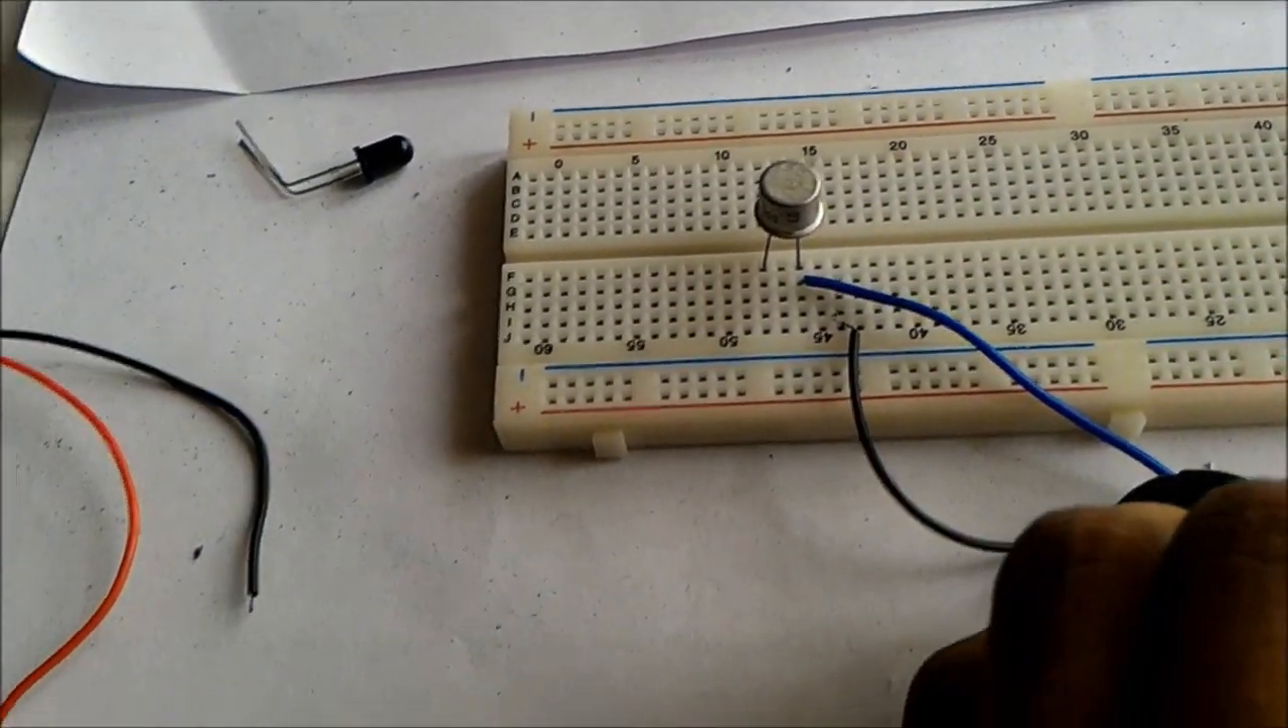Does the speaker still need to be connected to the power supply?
Yes.